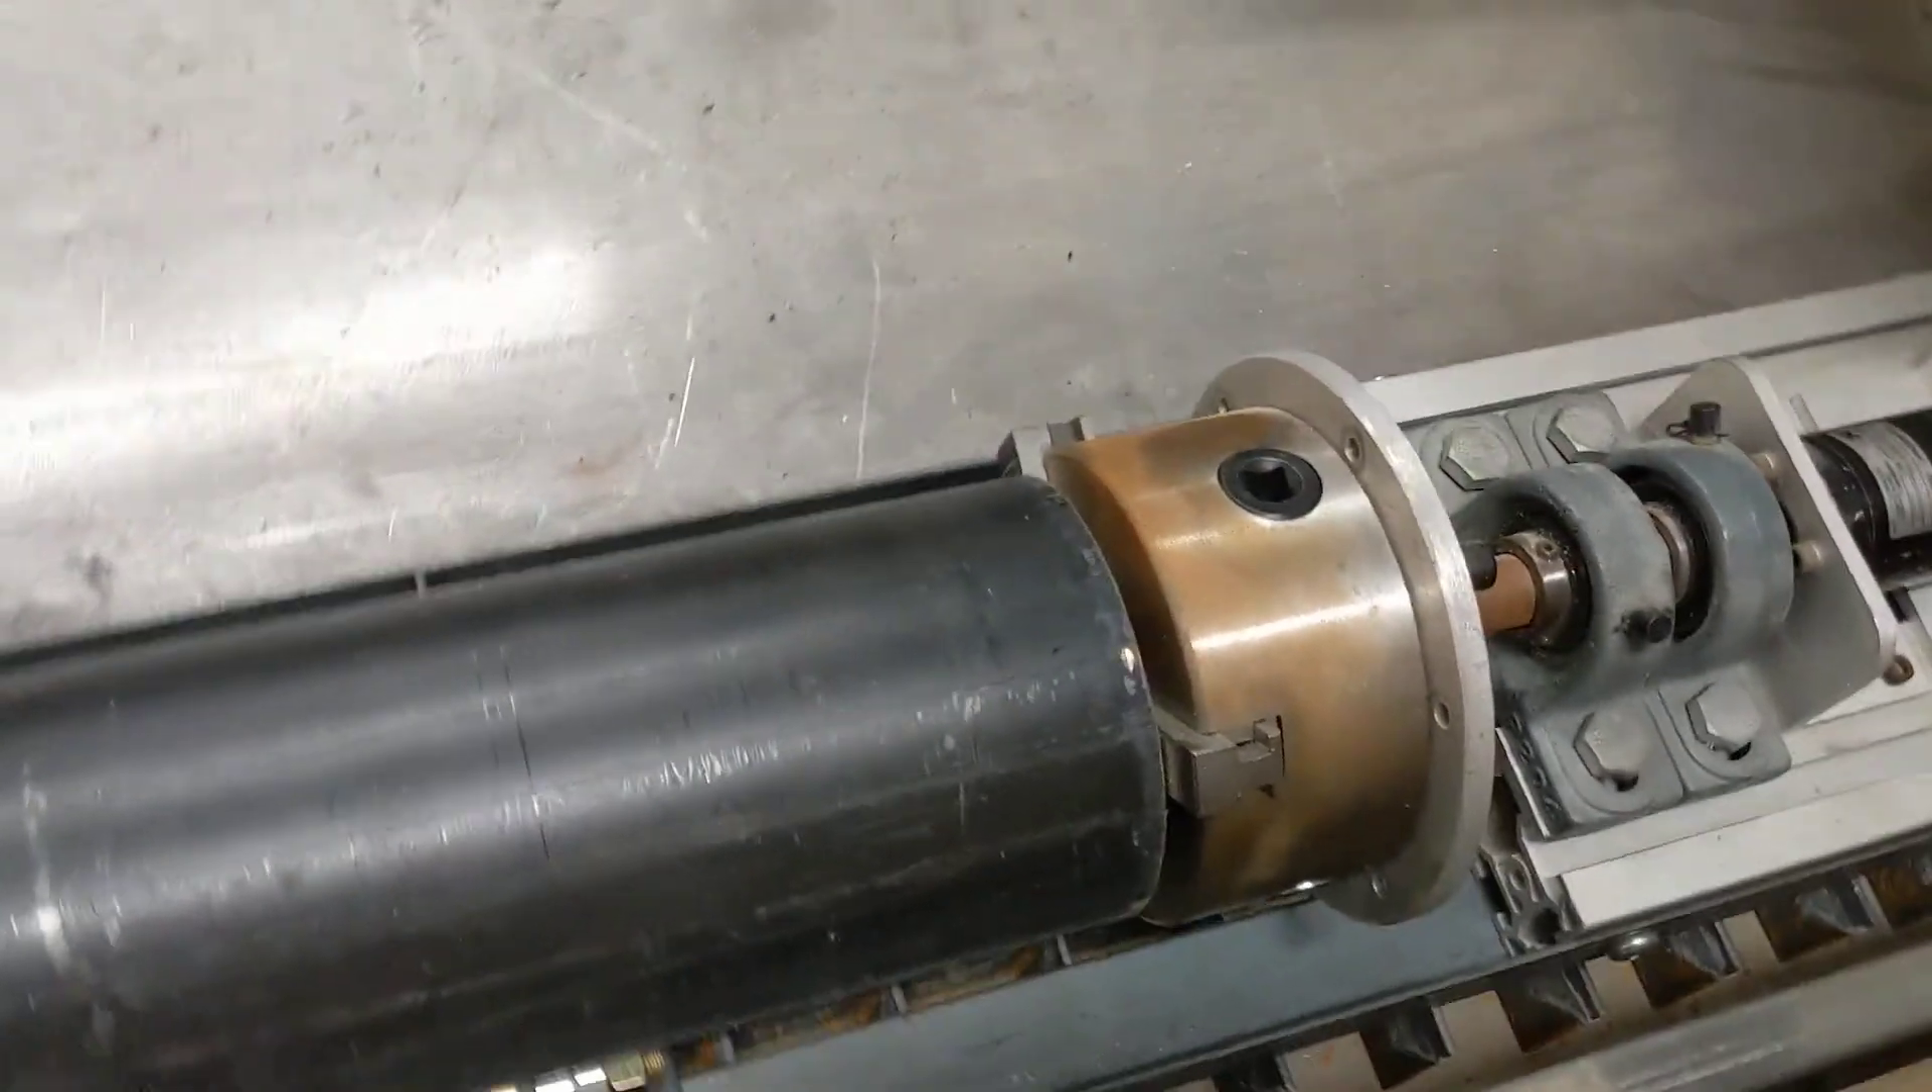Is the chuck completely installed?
Yes.